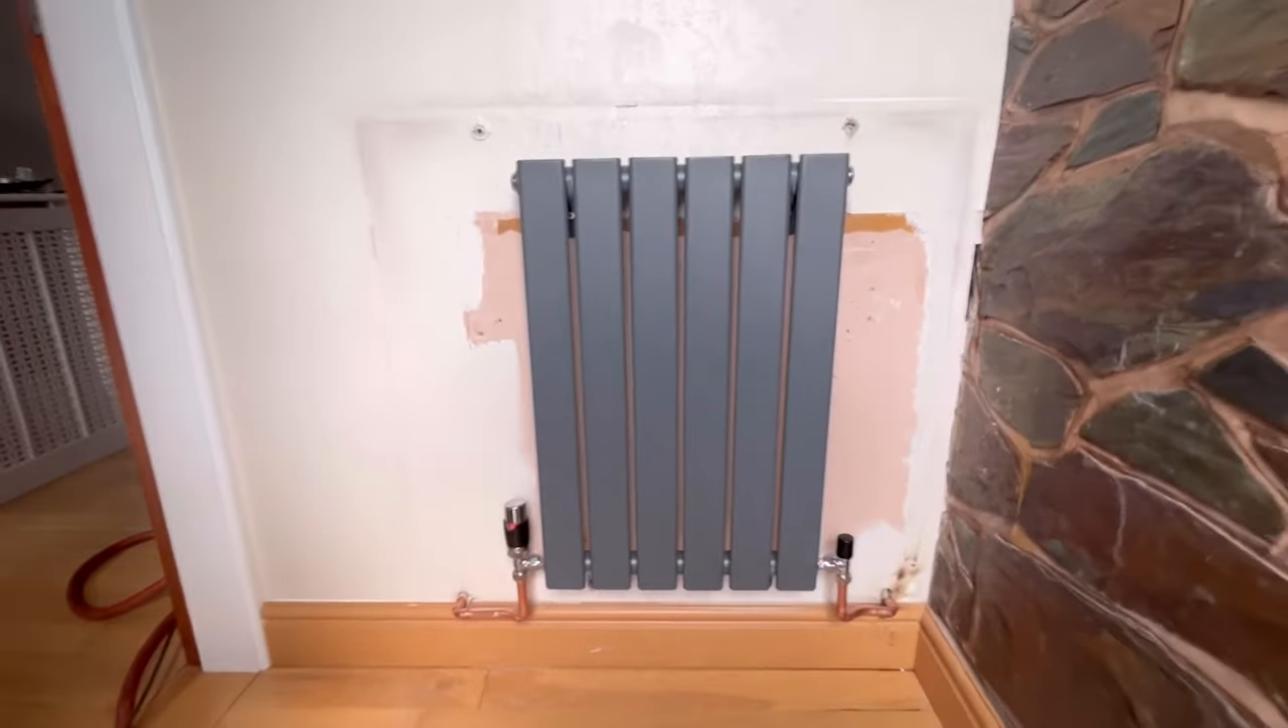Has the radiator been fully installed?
Yes.